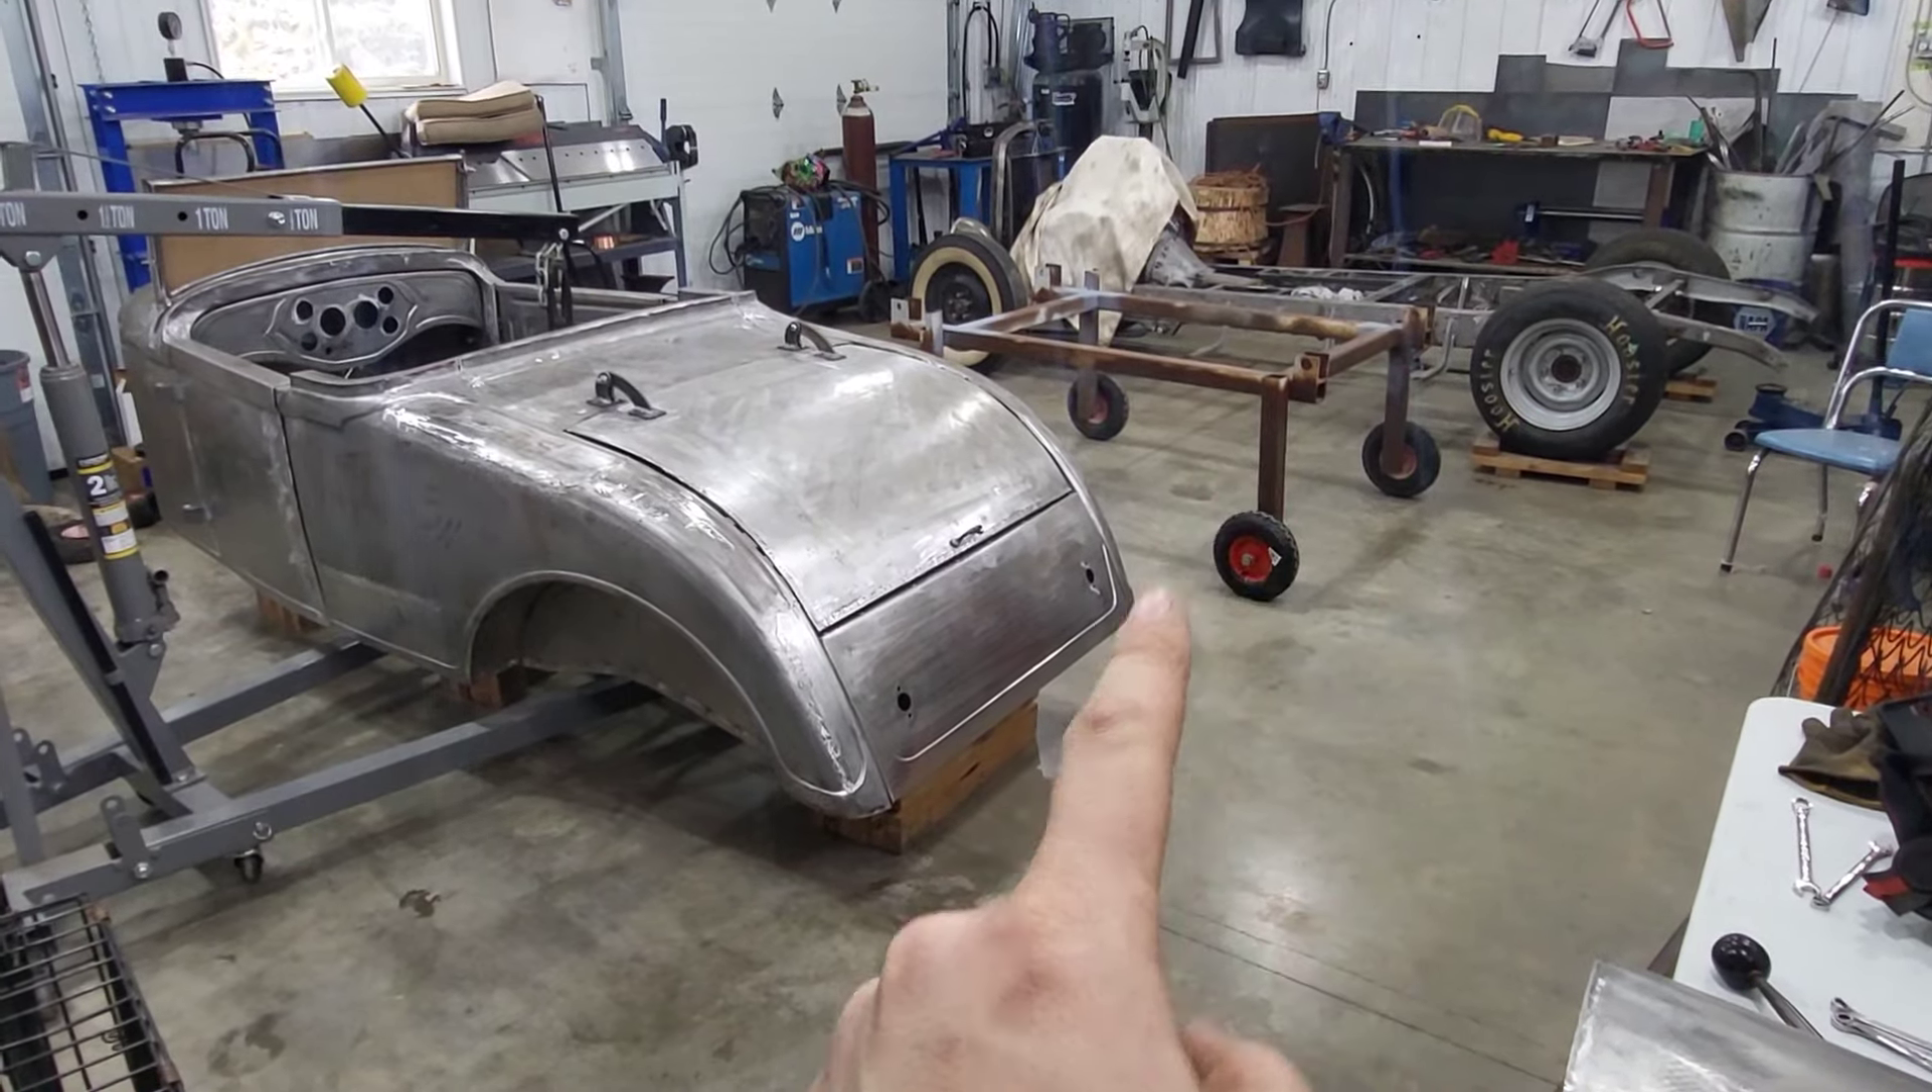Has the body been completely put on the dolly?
No.